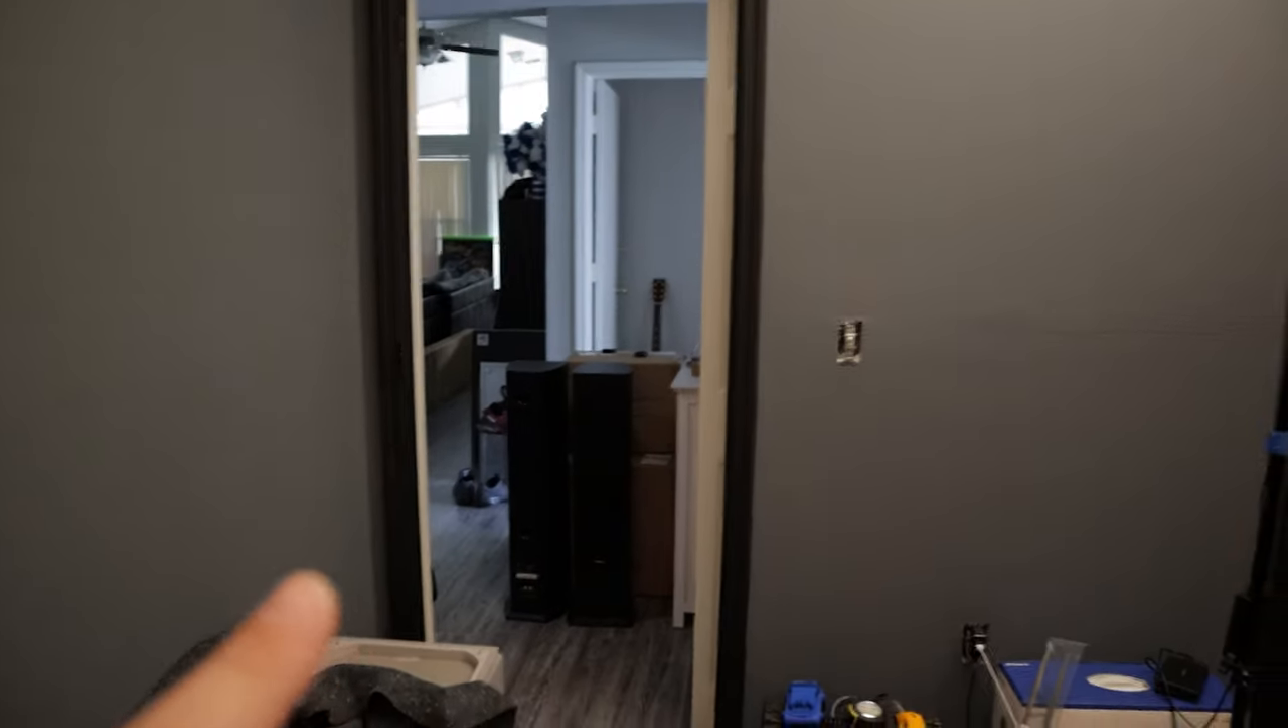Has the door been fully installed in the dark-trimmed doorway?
No.